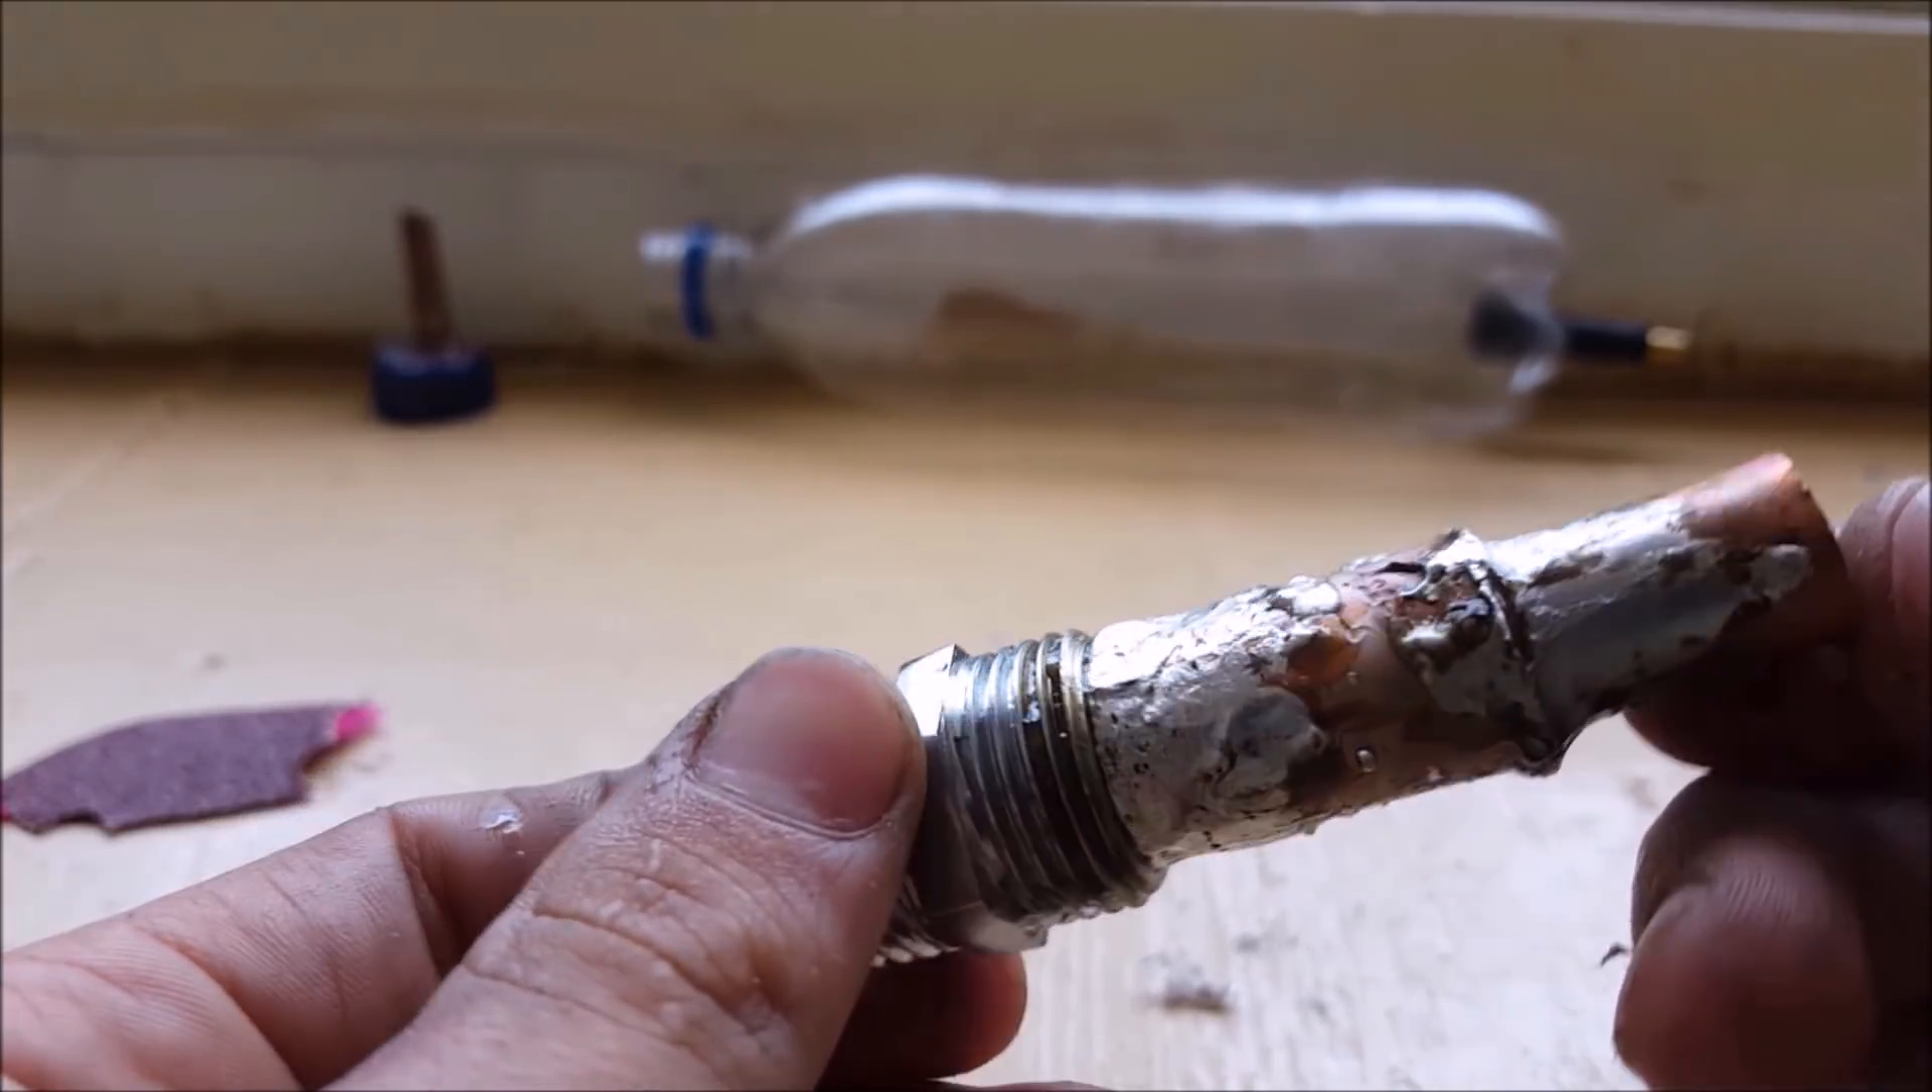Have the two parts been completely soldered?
Yes.